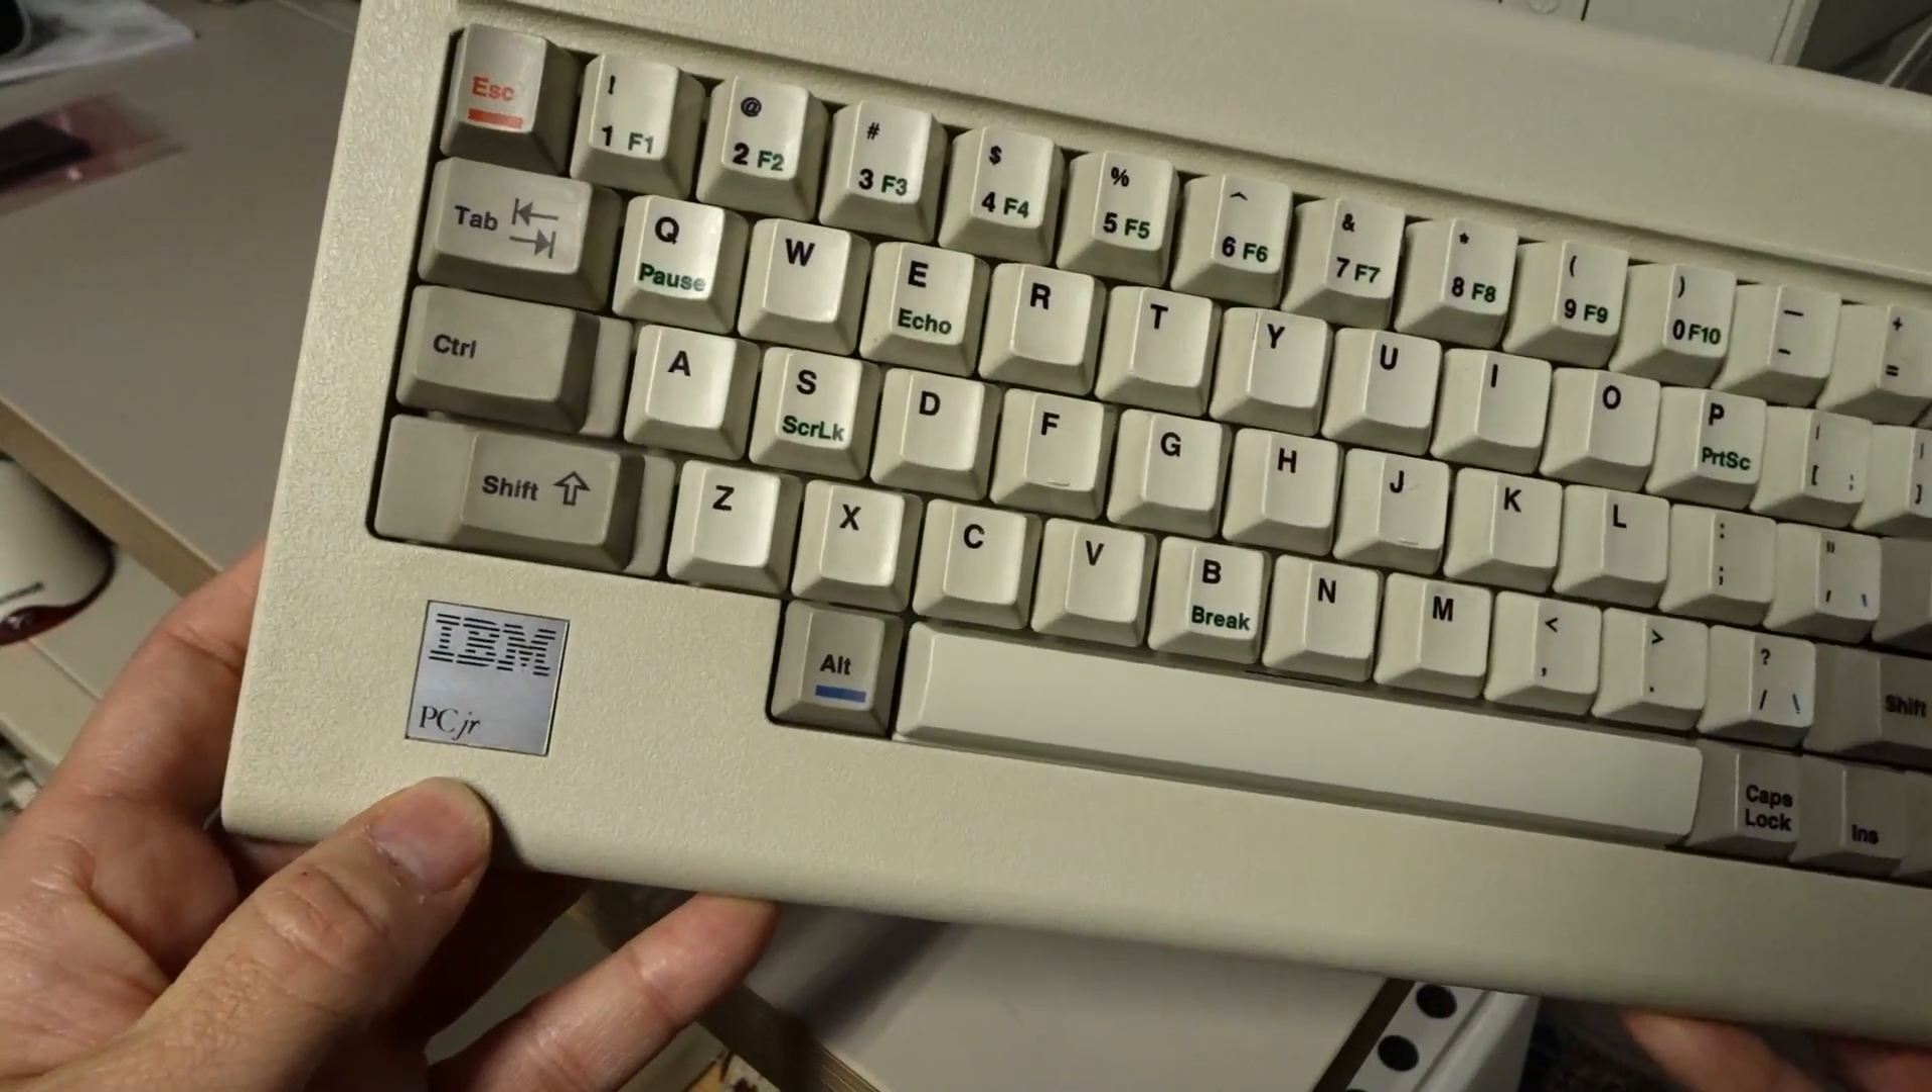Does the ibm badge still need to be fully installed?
No.